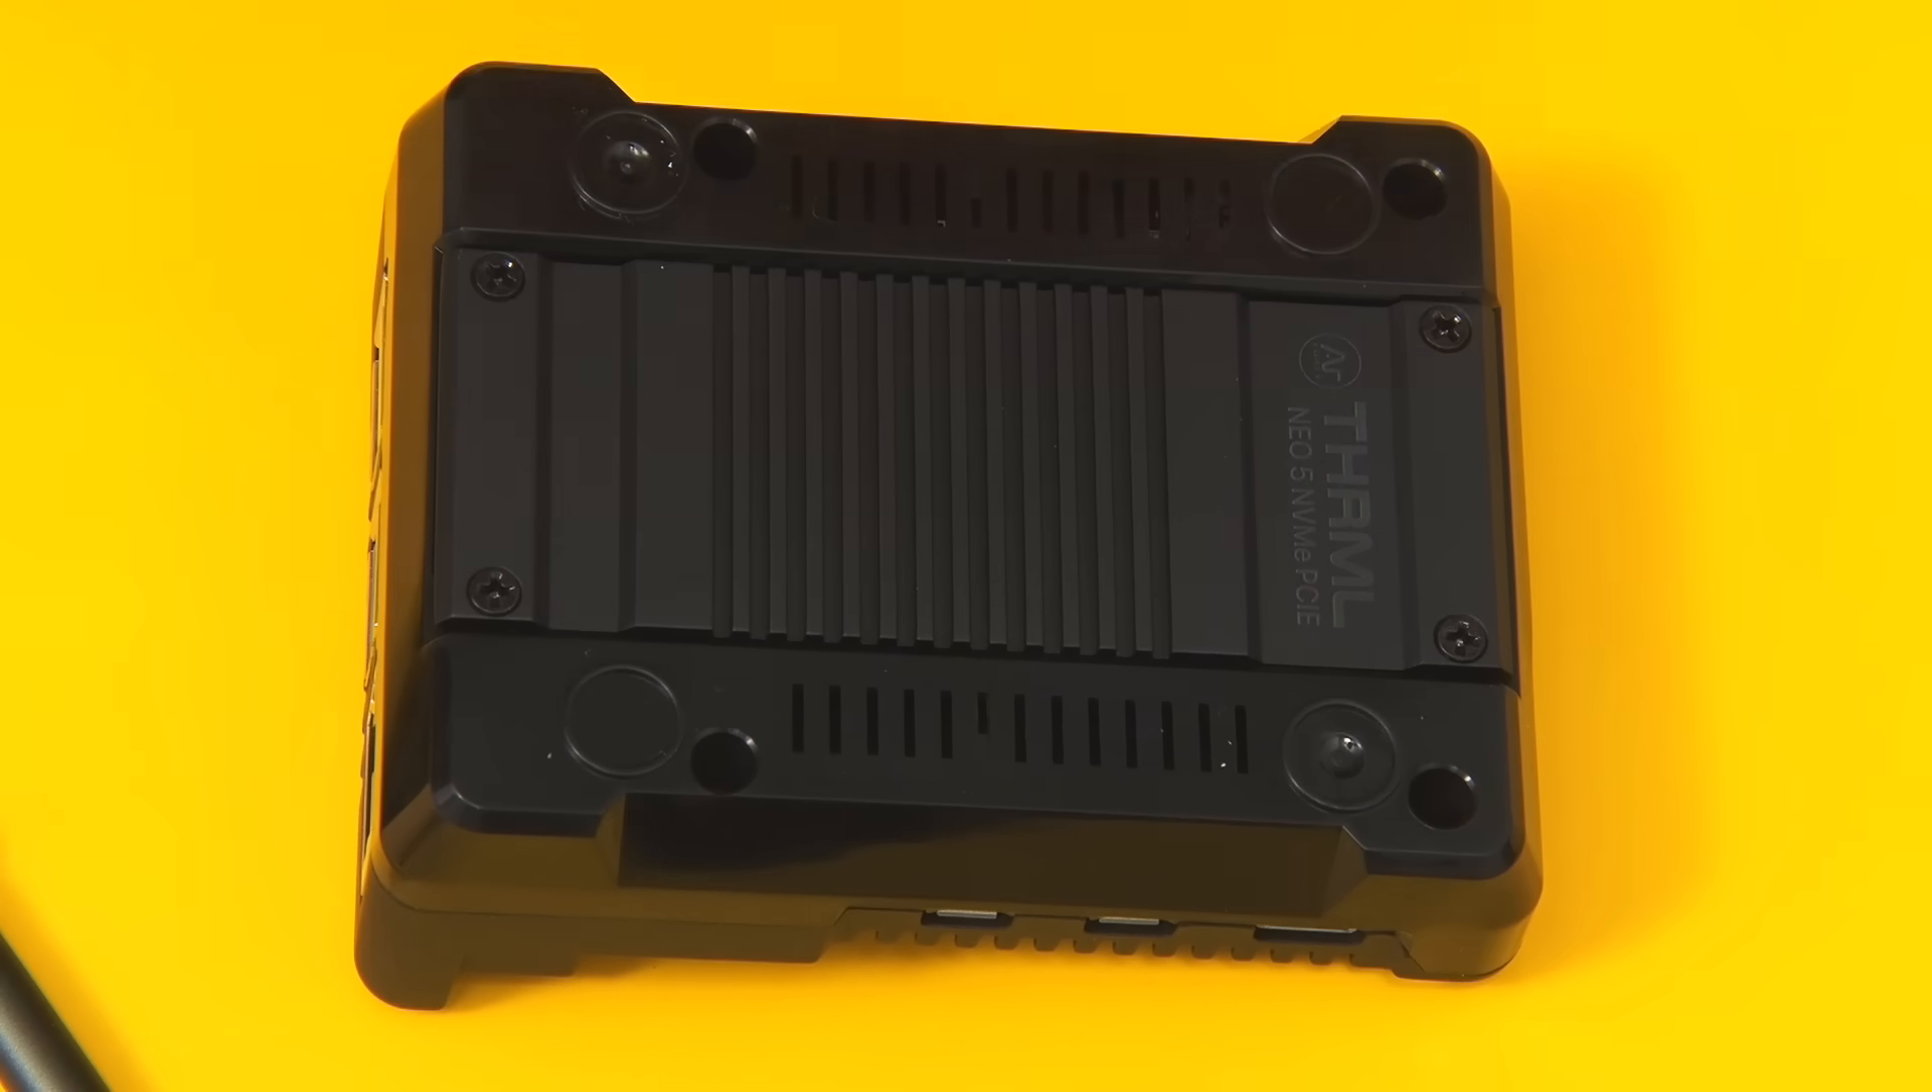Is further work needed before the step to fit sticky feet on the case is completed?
Yes.